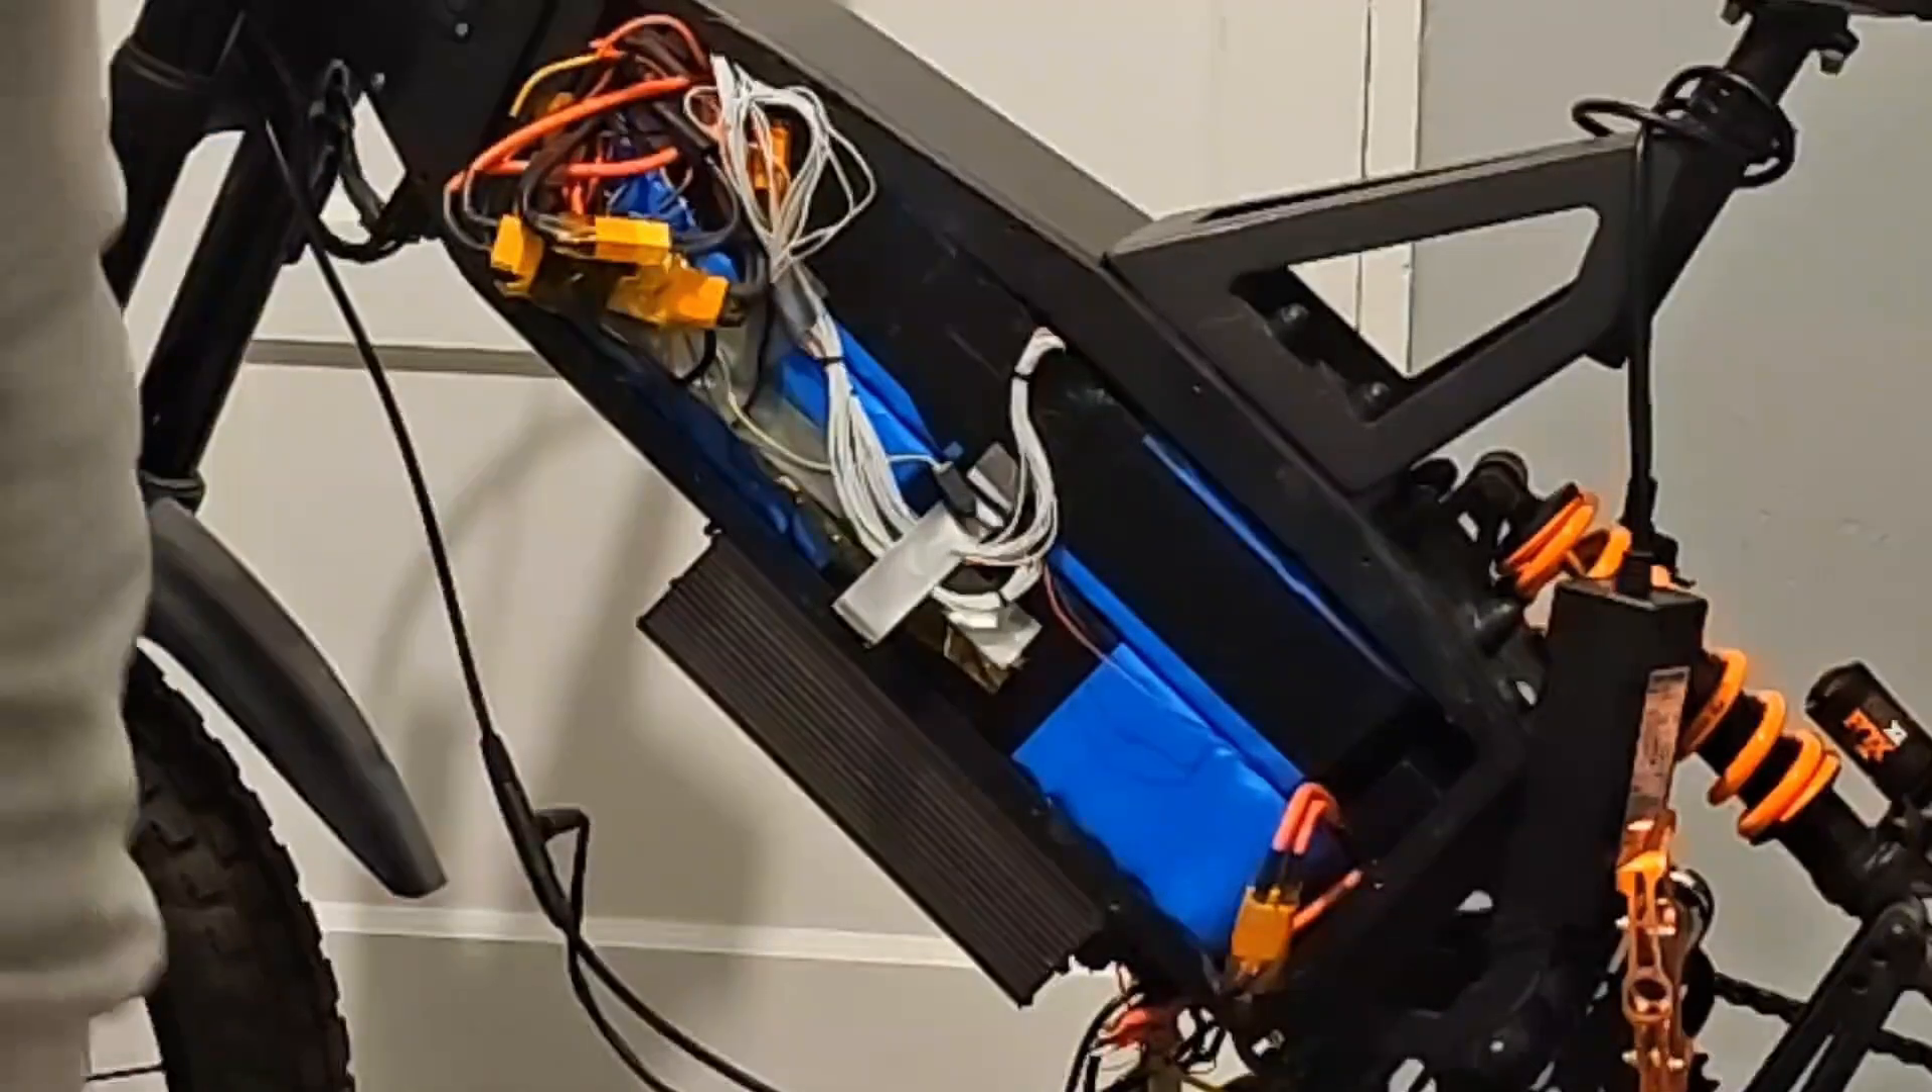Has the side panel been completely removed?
Yes.